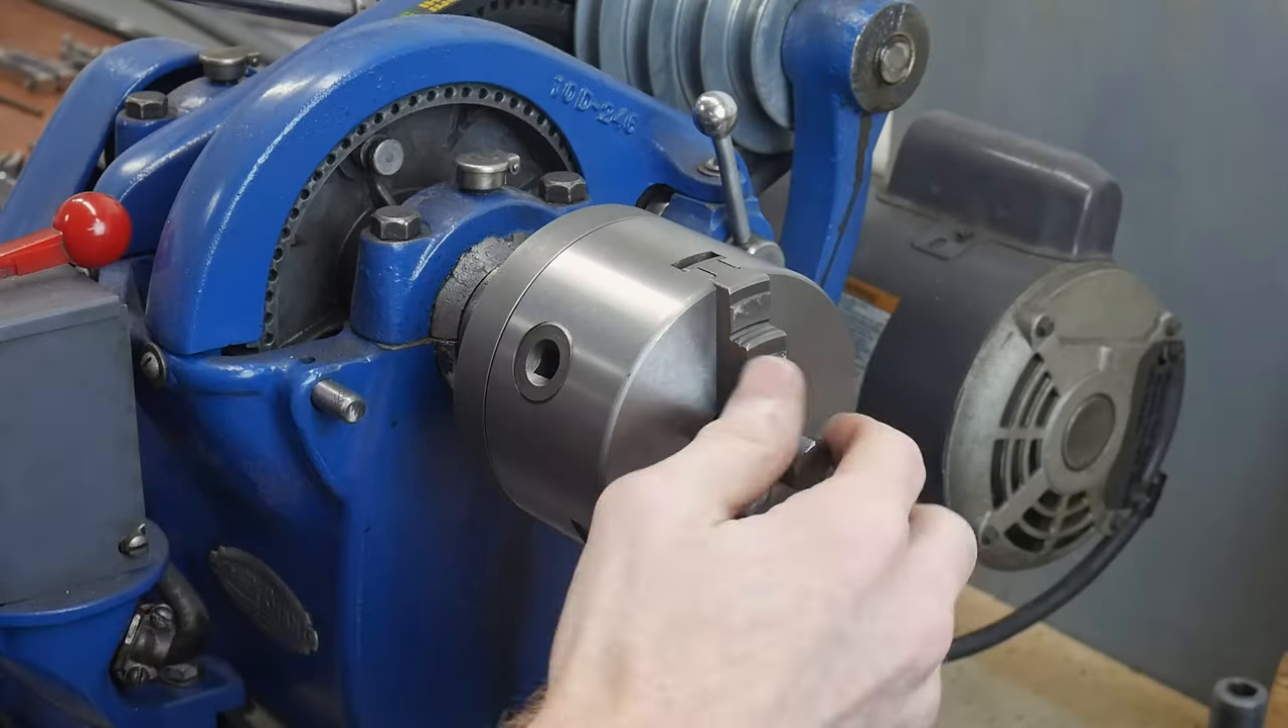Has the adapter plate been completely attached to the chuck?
Yes.